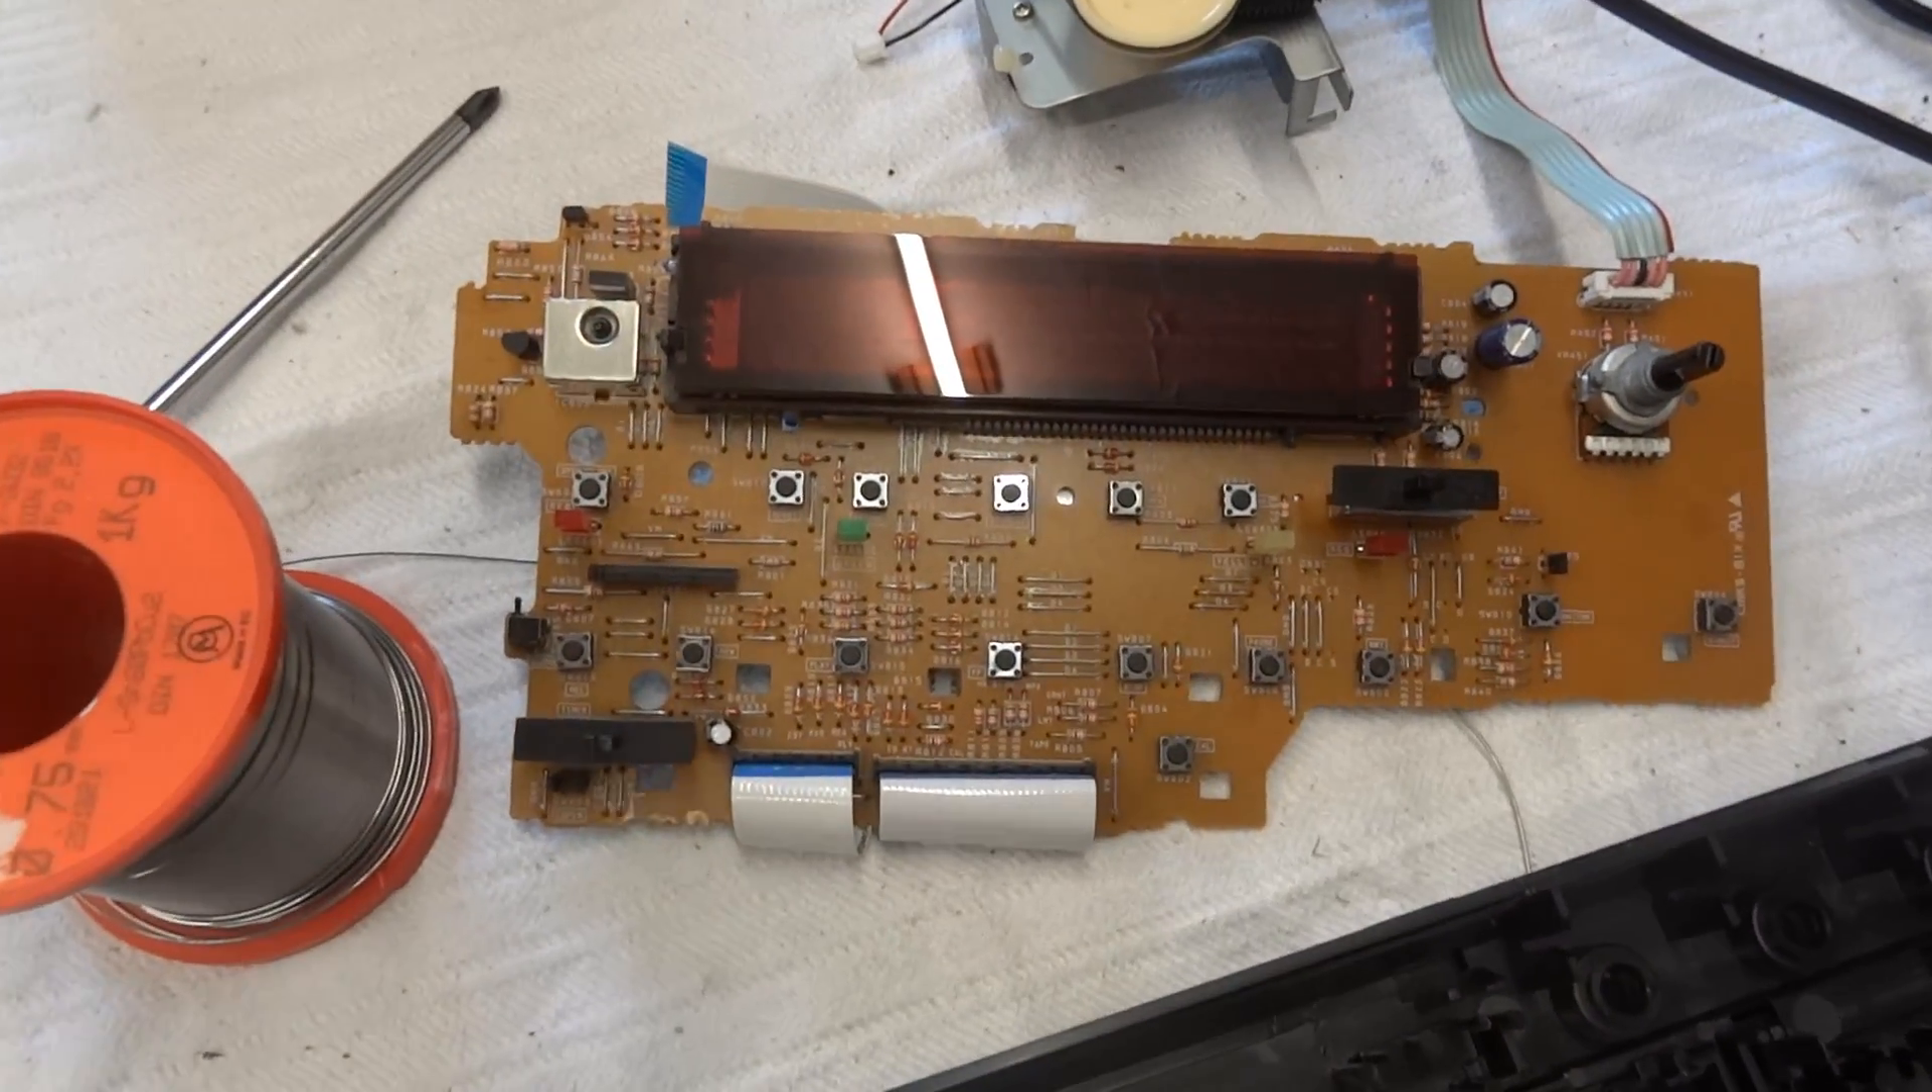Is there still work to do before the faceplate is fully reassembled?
Yes.